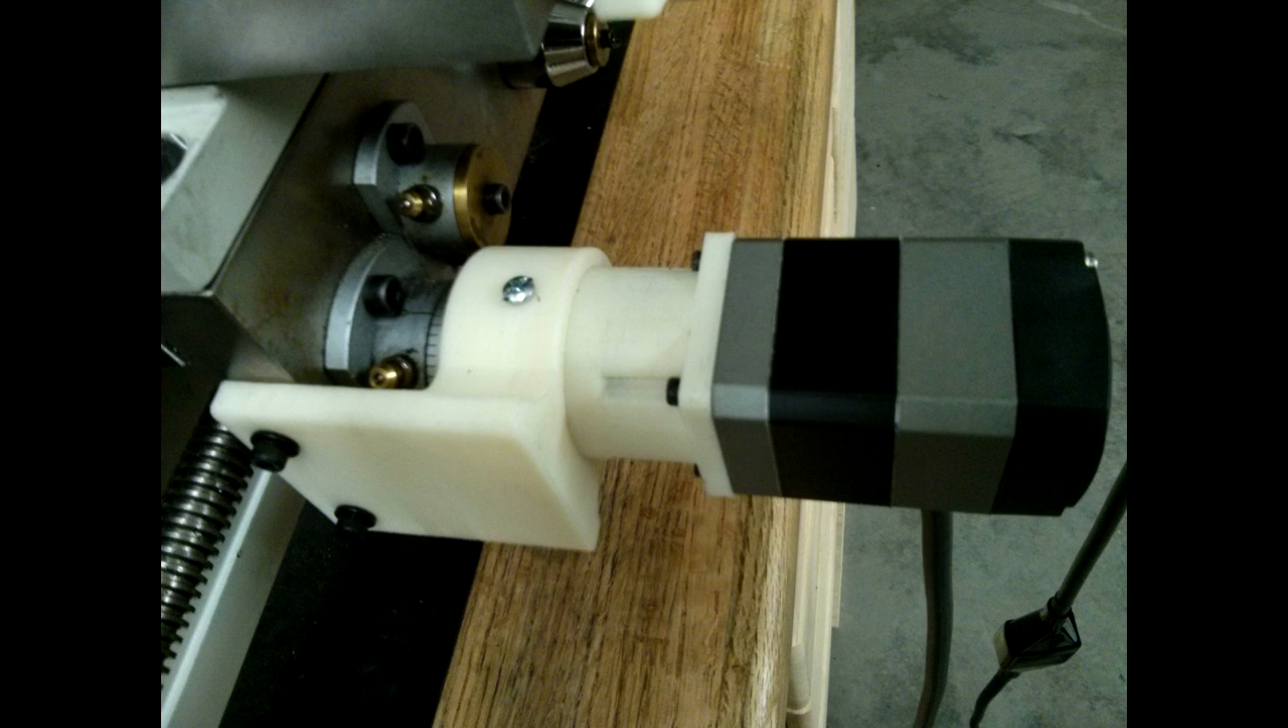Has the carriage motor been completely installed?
Yes.